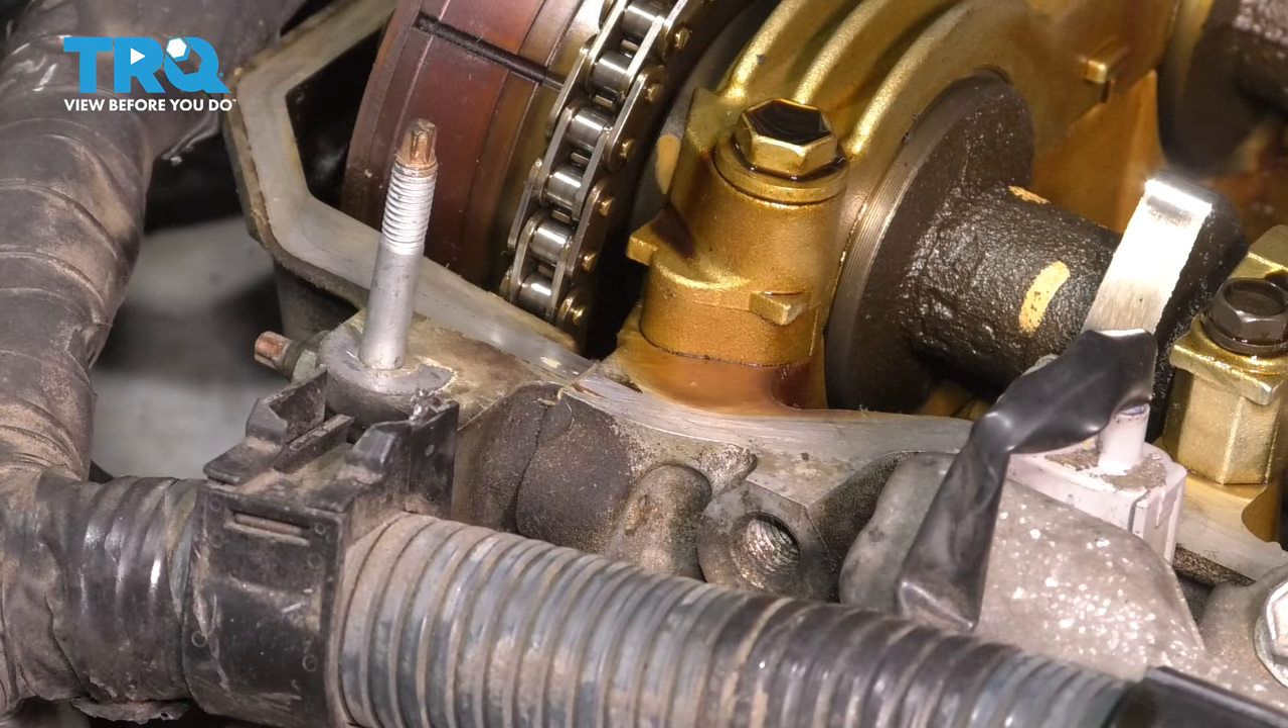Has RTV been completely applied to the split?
No.